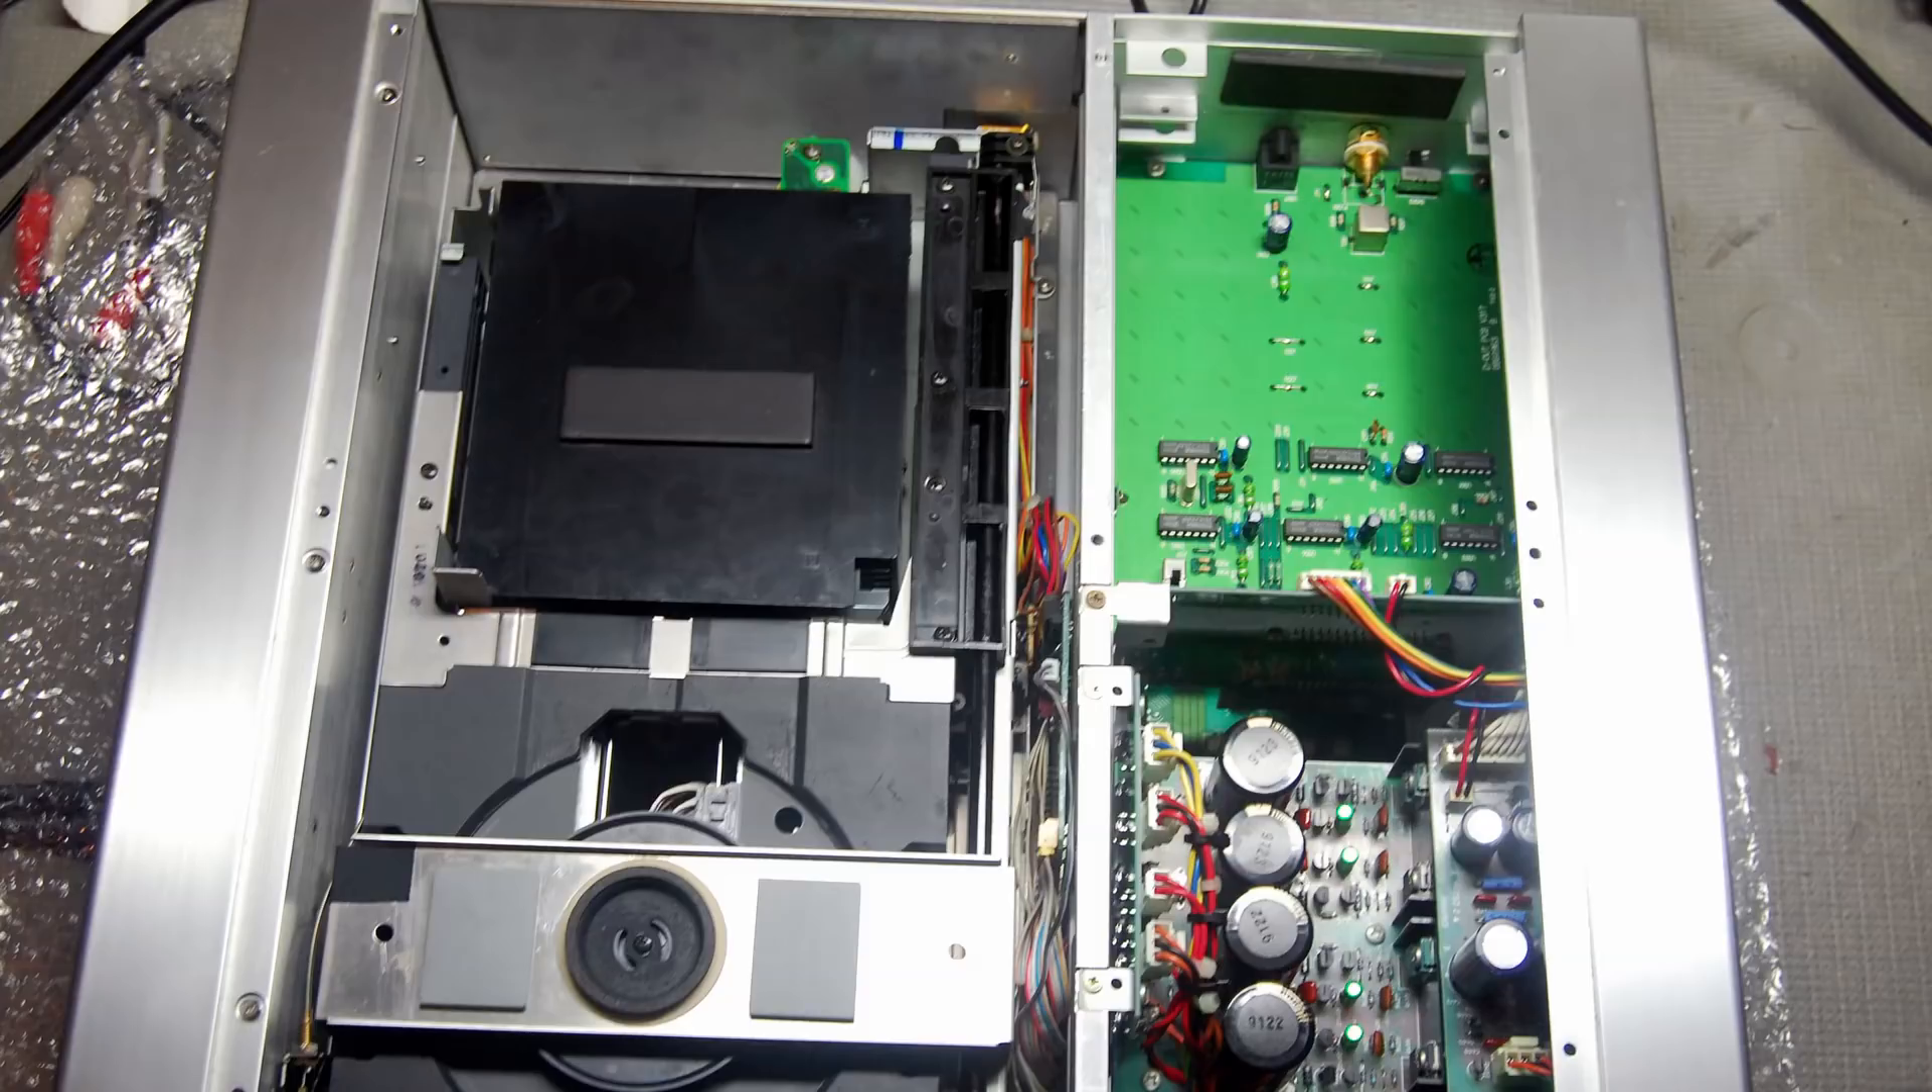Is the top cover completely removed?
Yes.